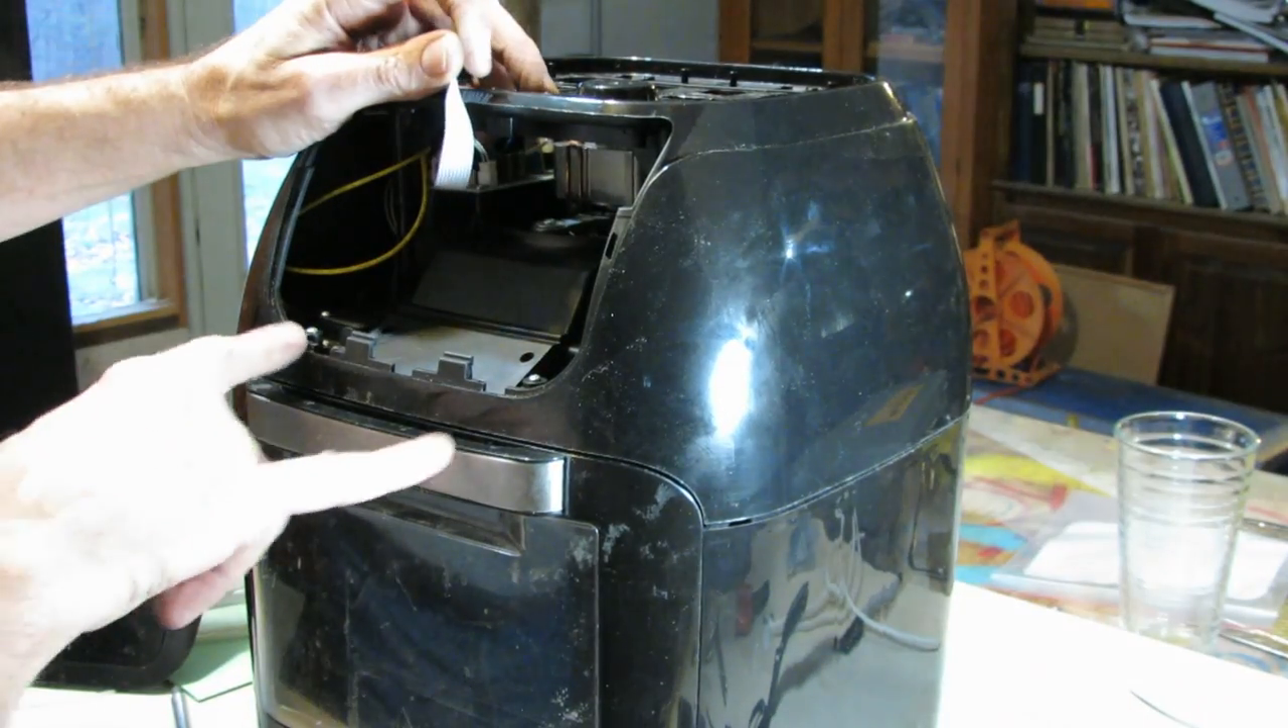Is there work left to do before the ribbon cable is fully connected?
Yes.